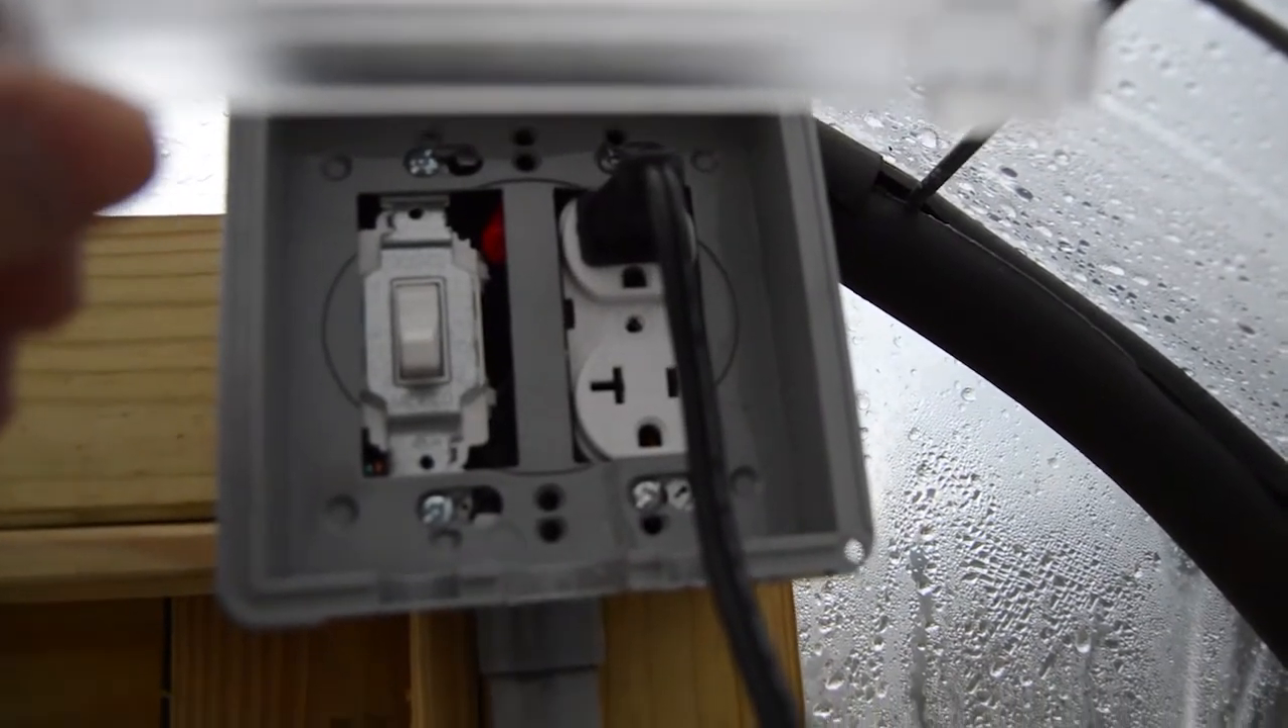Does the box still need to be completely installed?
No.